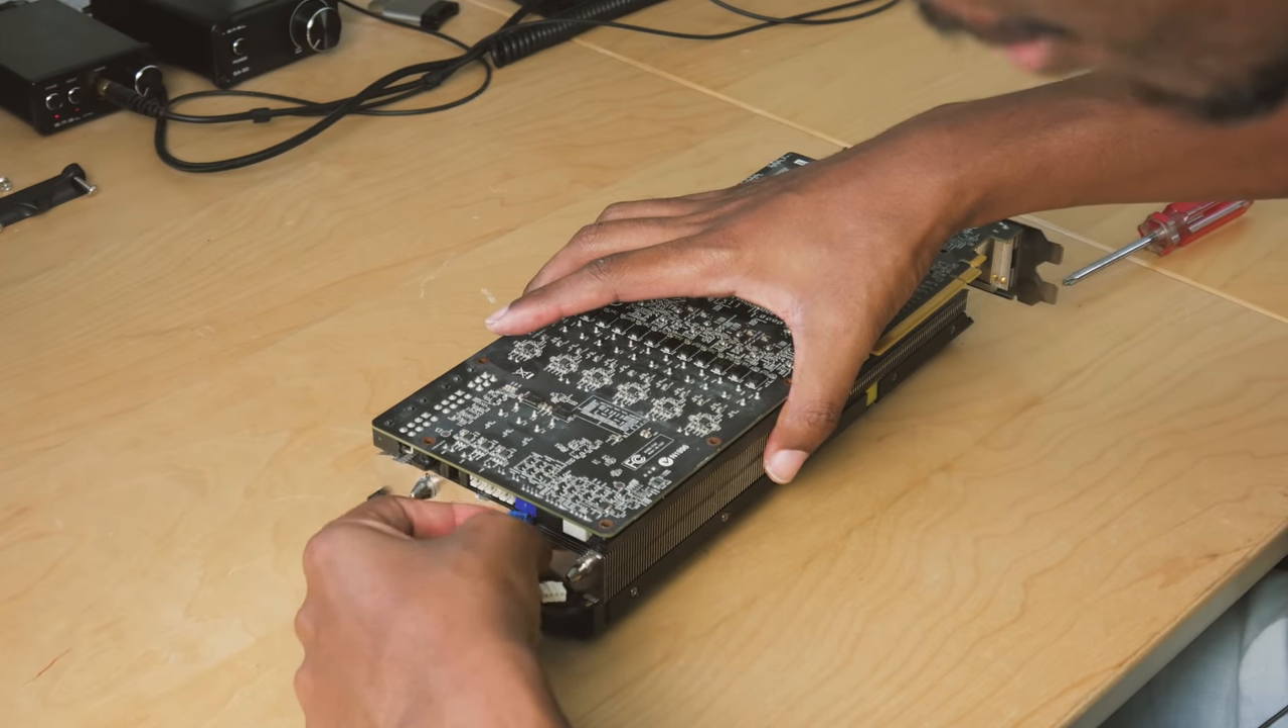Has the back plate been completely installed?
No.